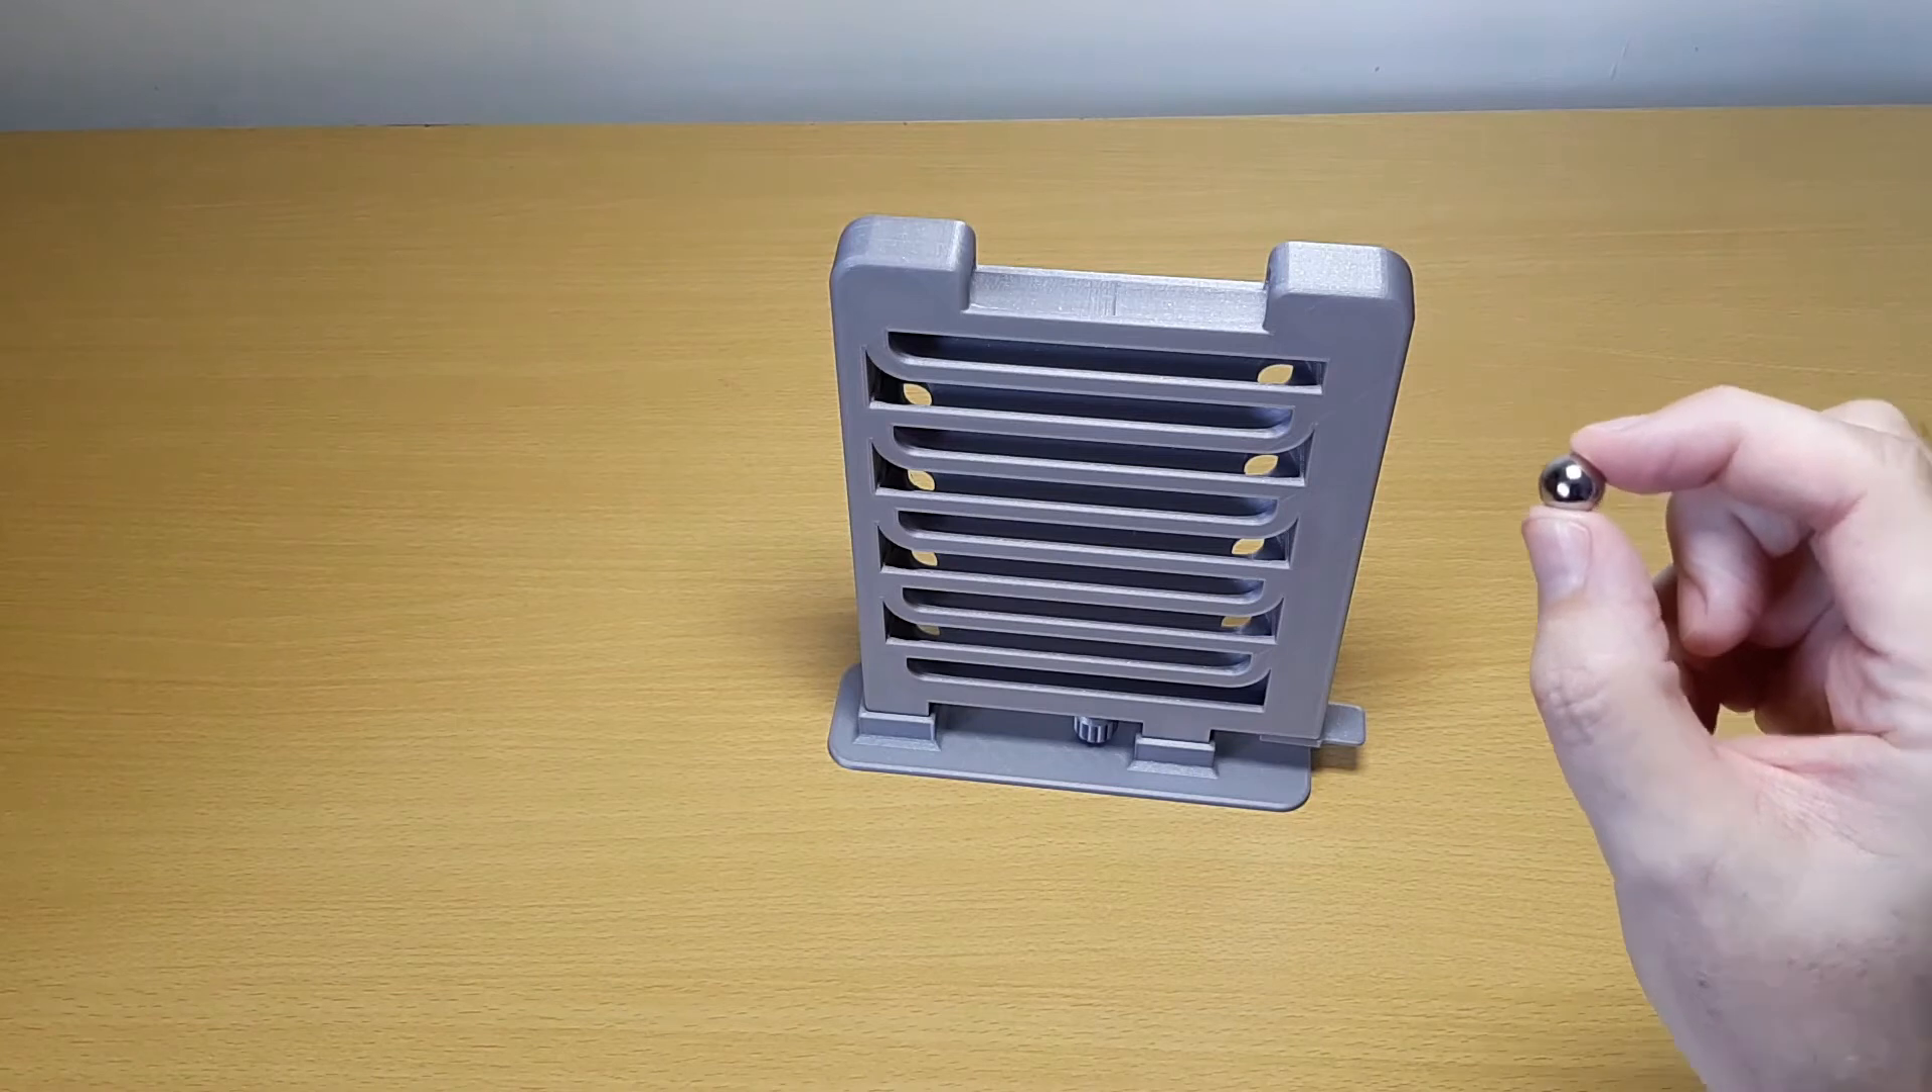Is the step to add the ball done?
No.